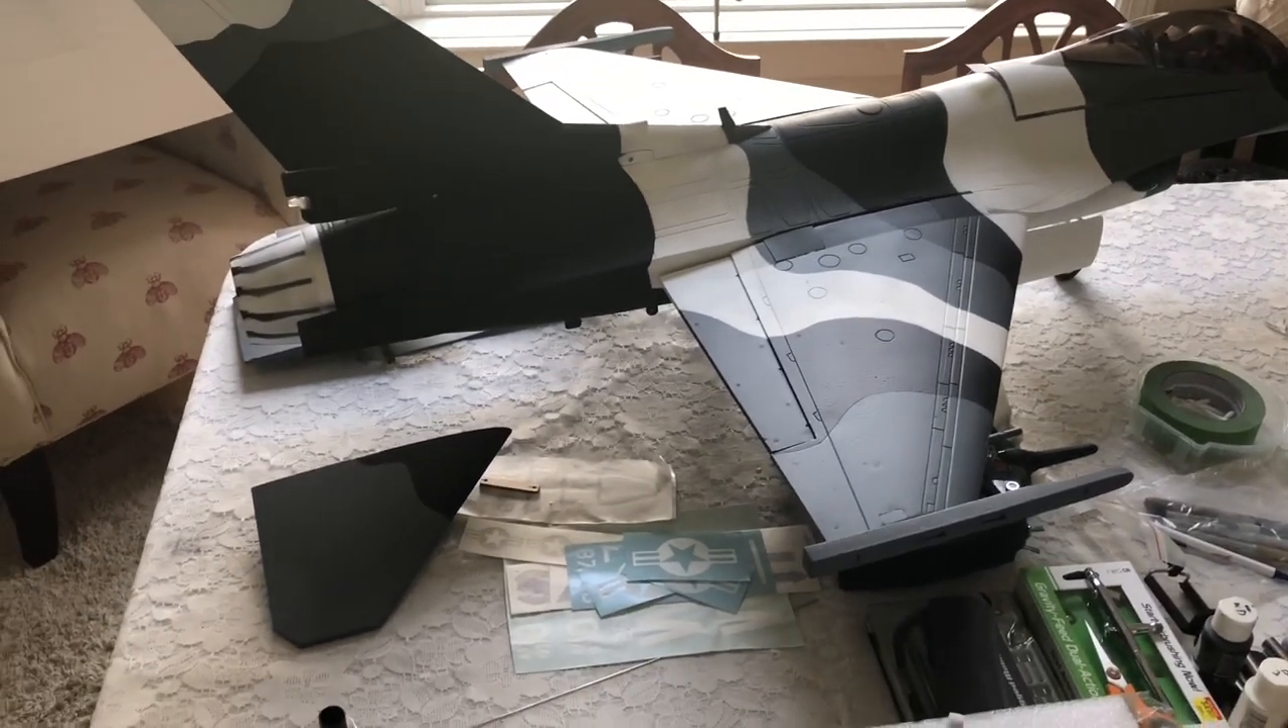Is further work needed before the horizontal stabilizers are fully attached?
Yes.